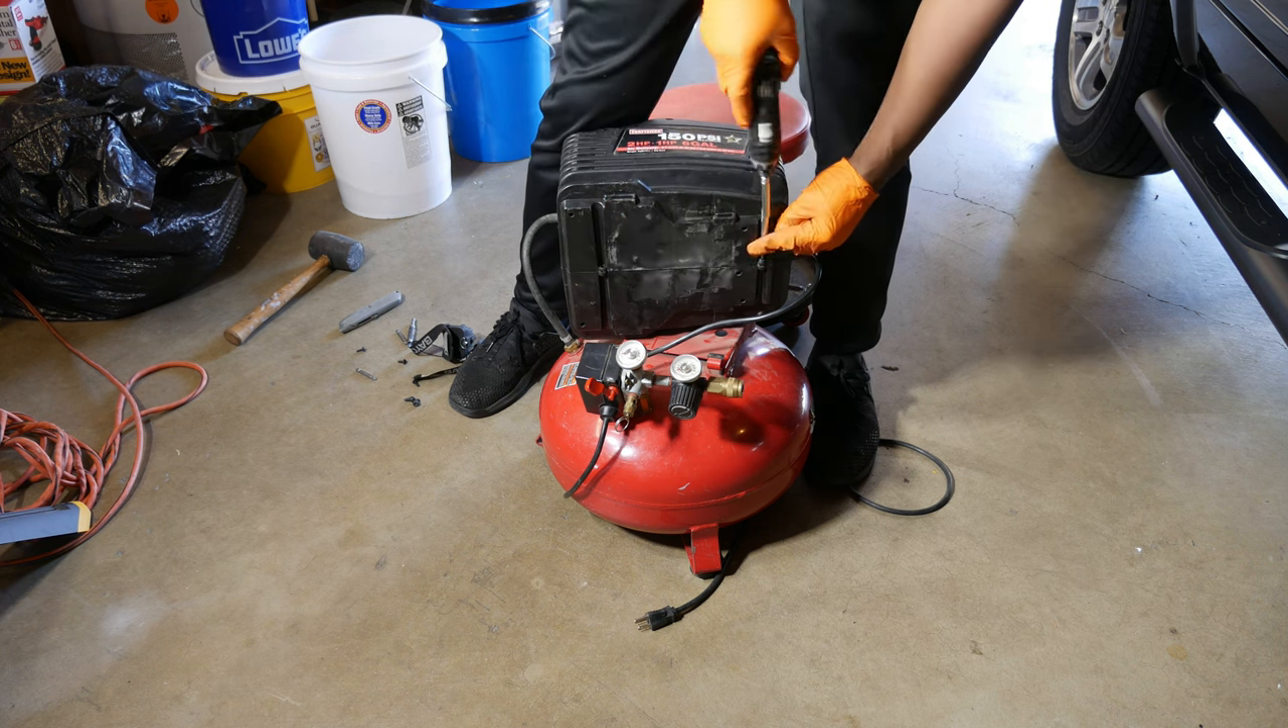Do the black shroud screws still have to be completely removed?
Yes.